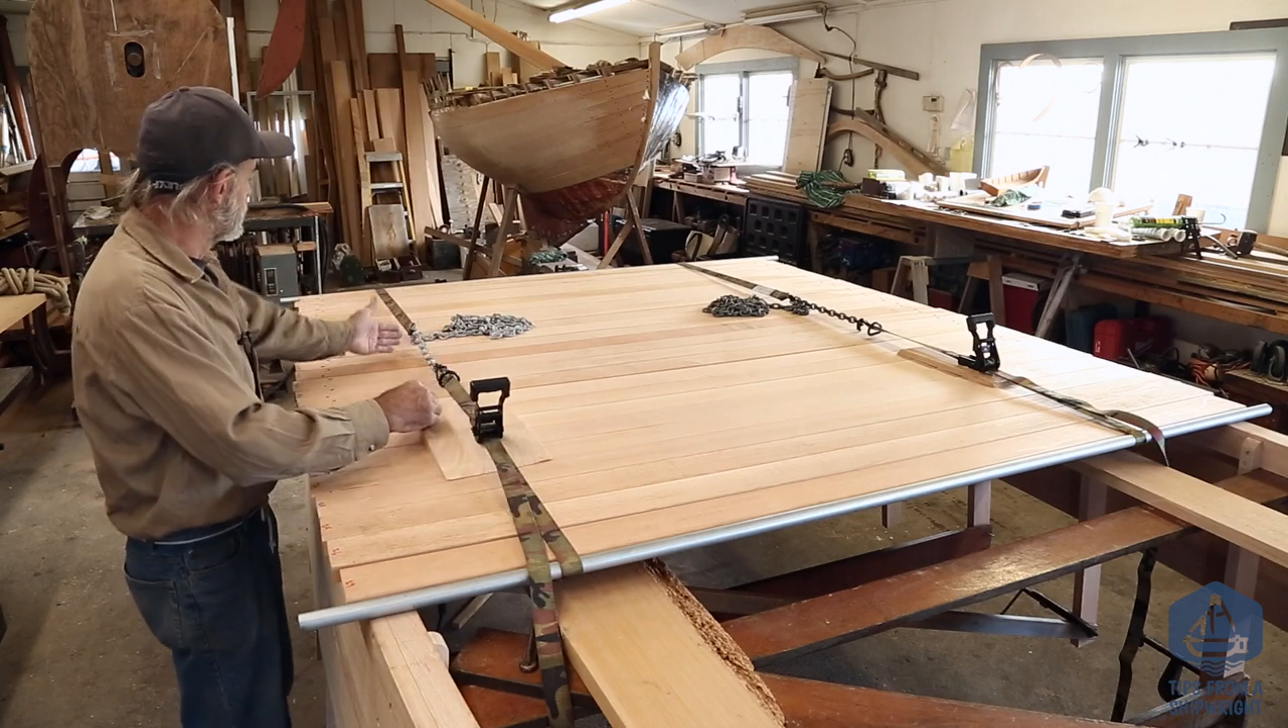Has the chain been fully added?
Yes.